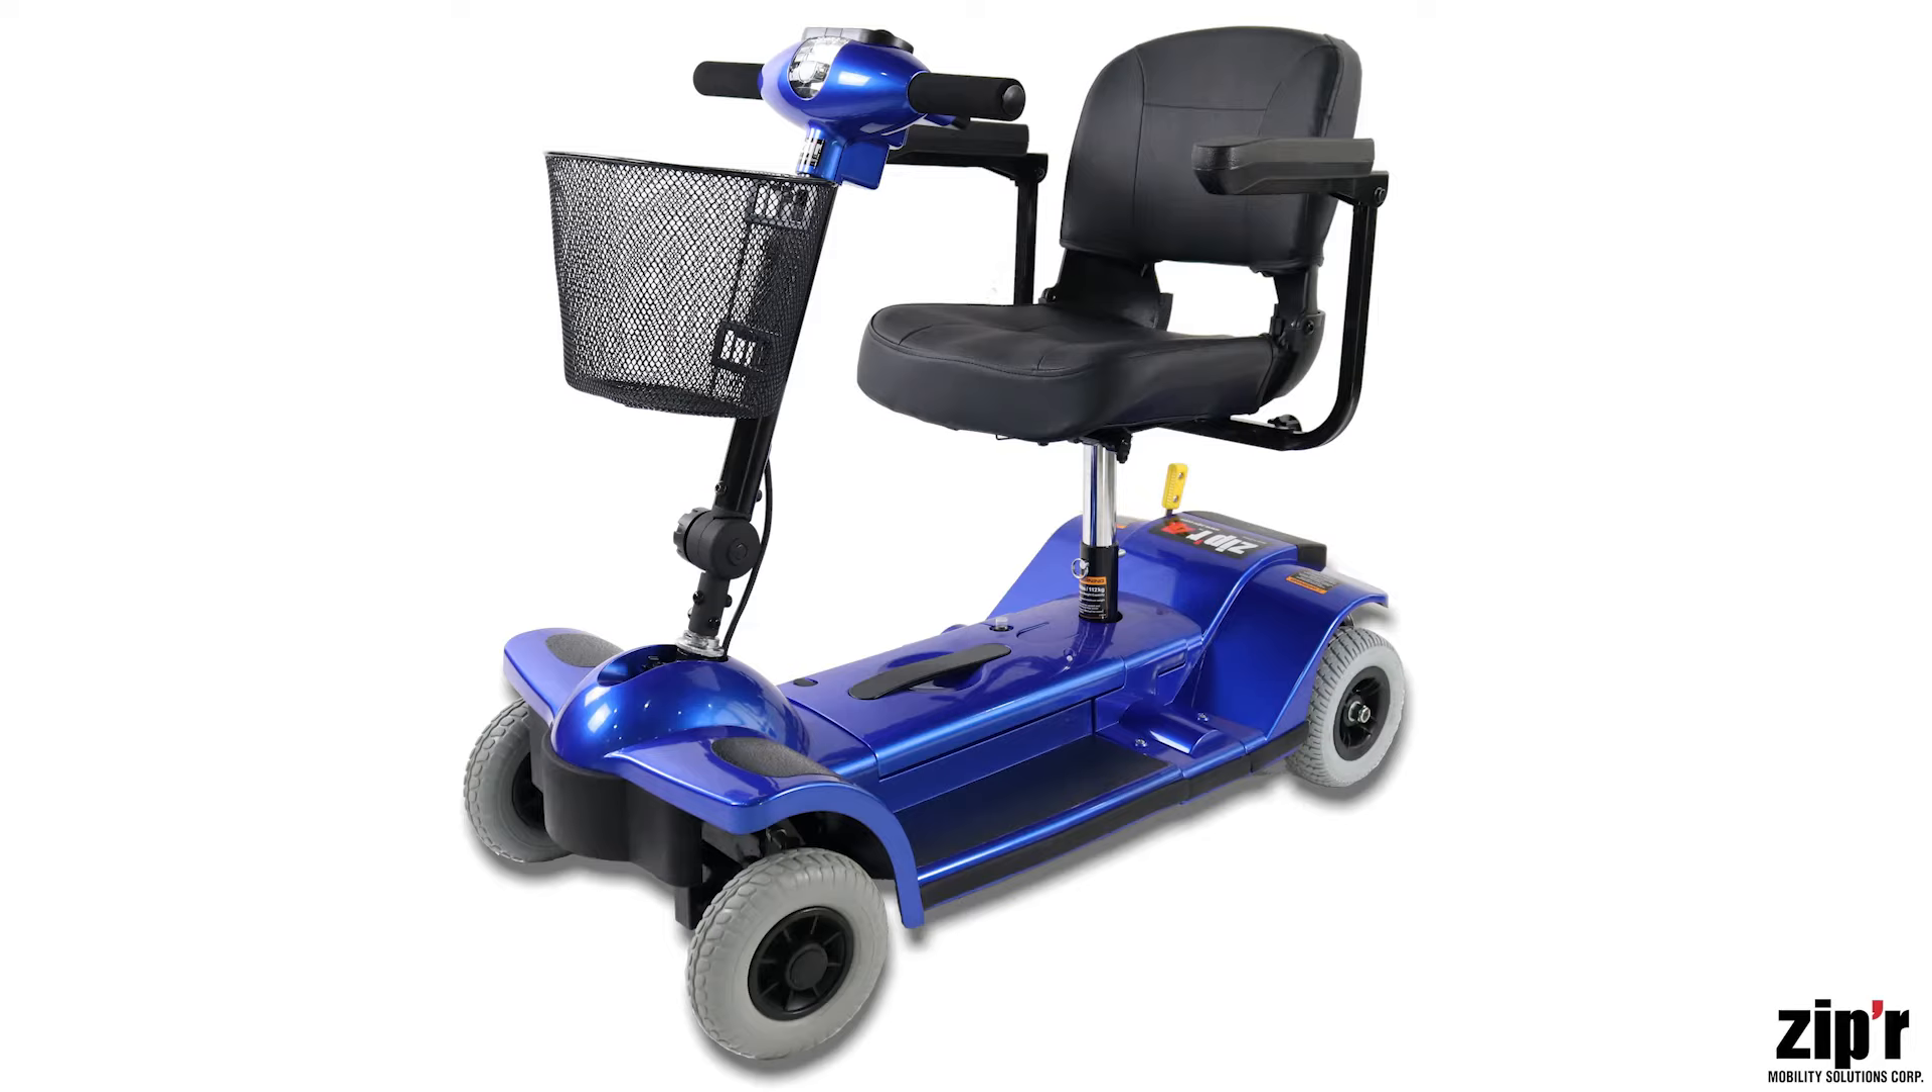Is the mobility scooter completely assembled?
Yes.